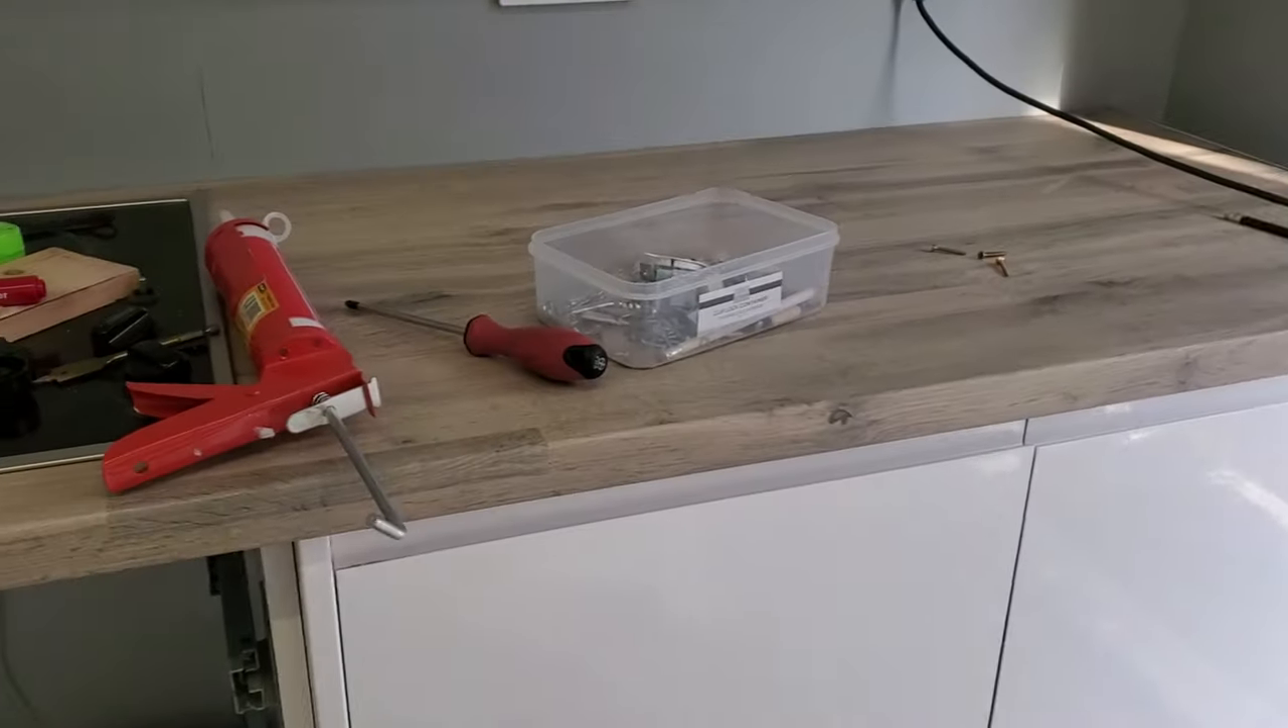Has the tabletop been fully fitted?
Yes.